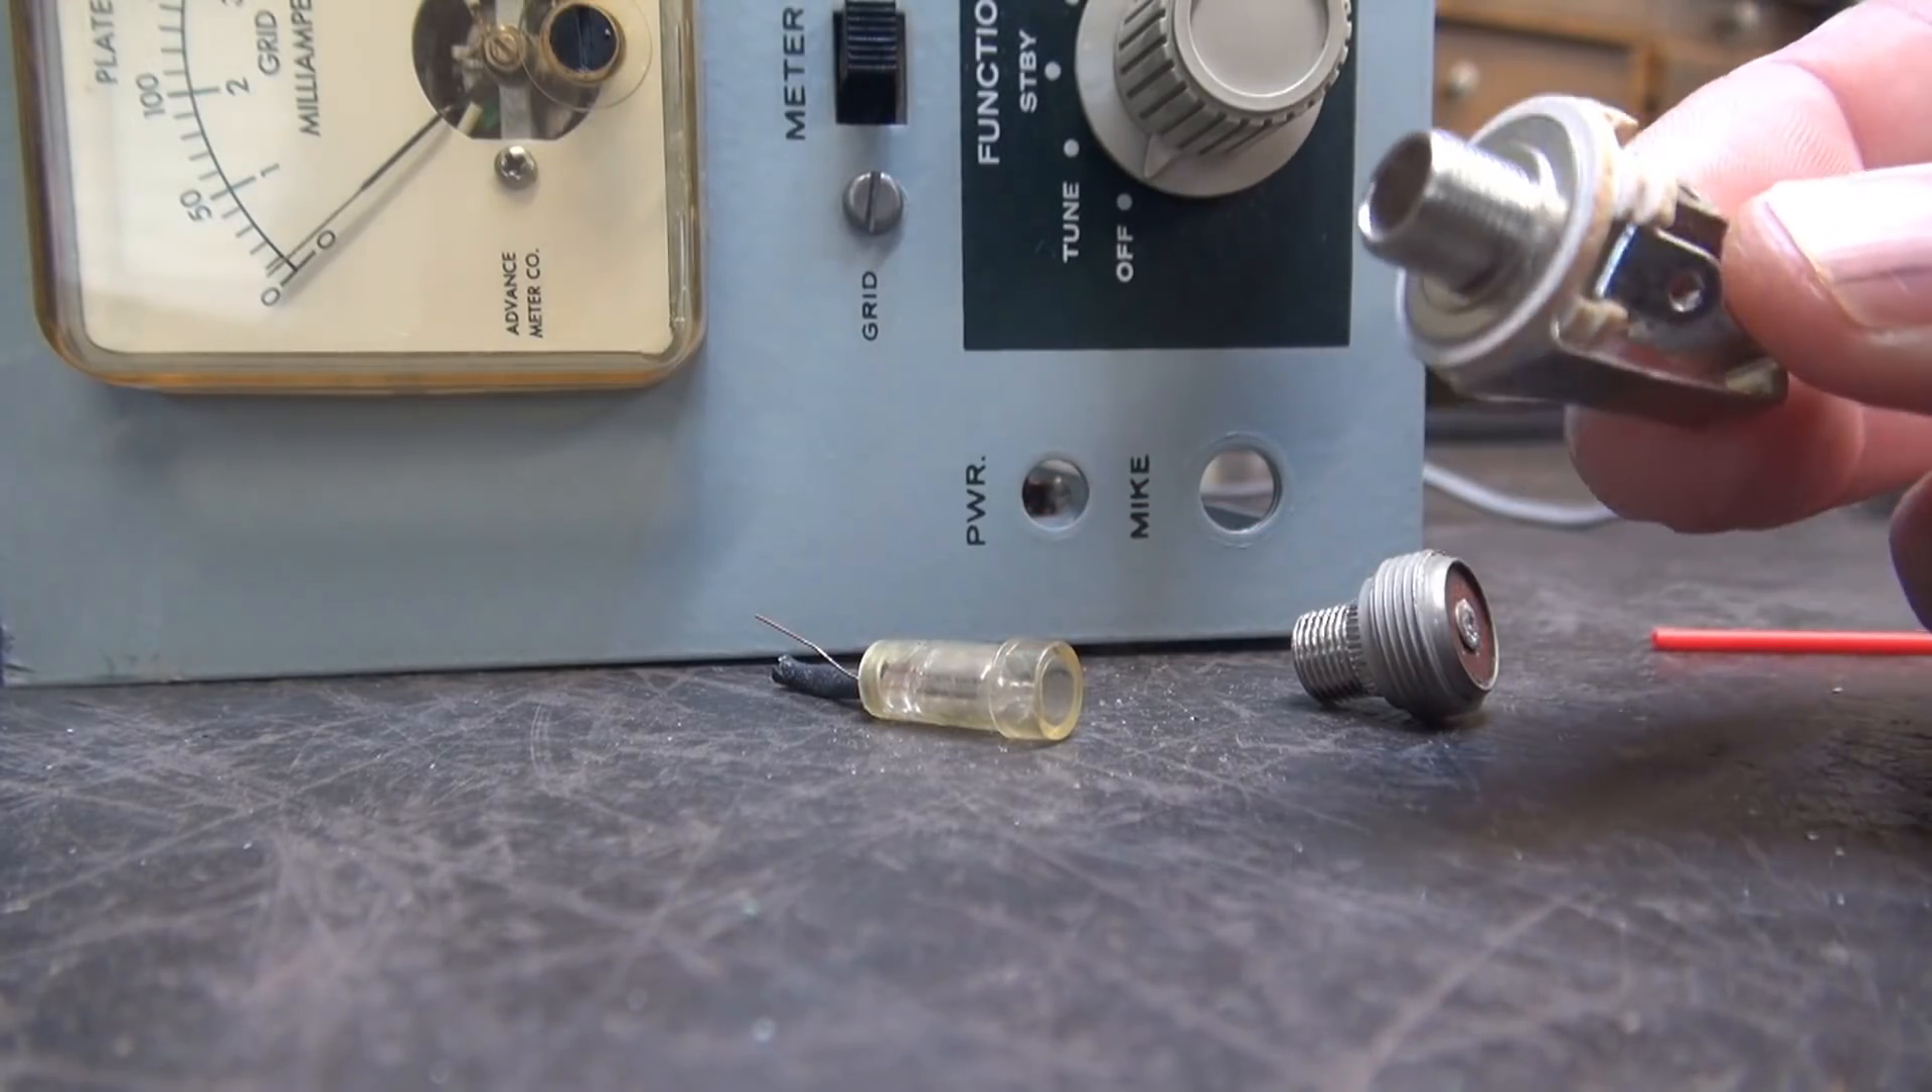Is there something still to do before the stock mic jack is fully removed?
No.